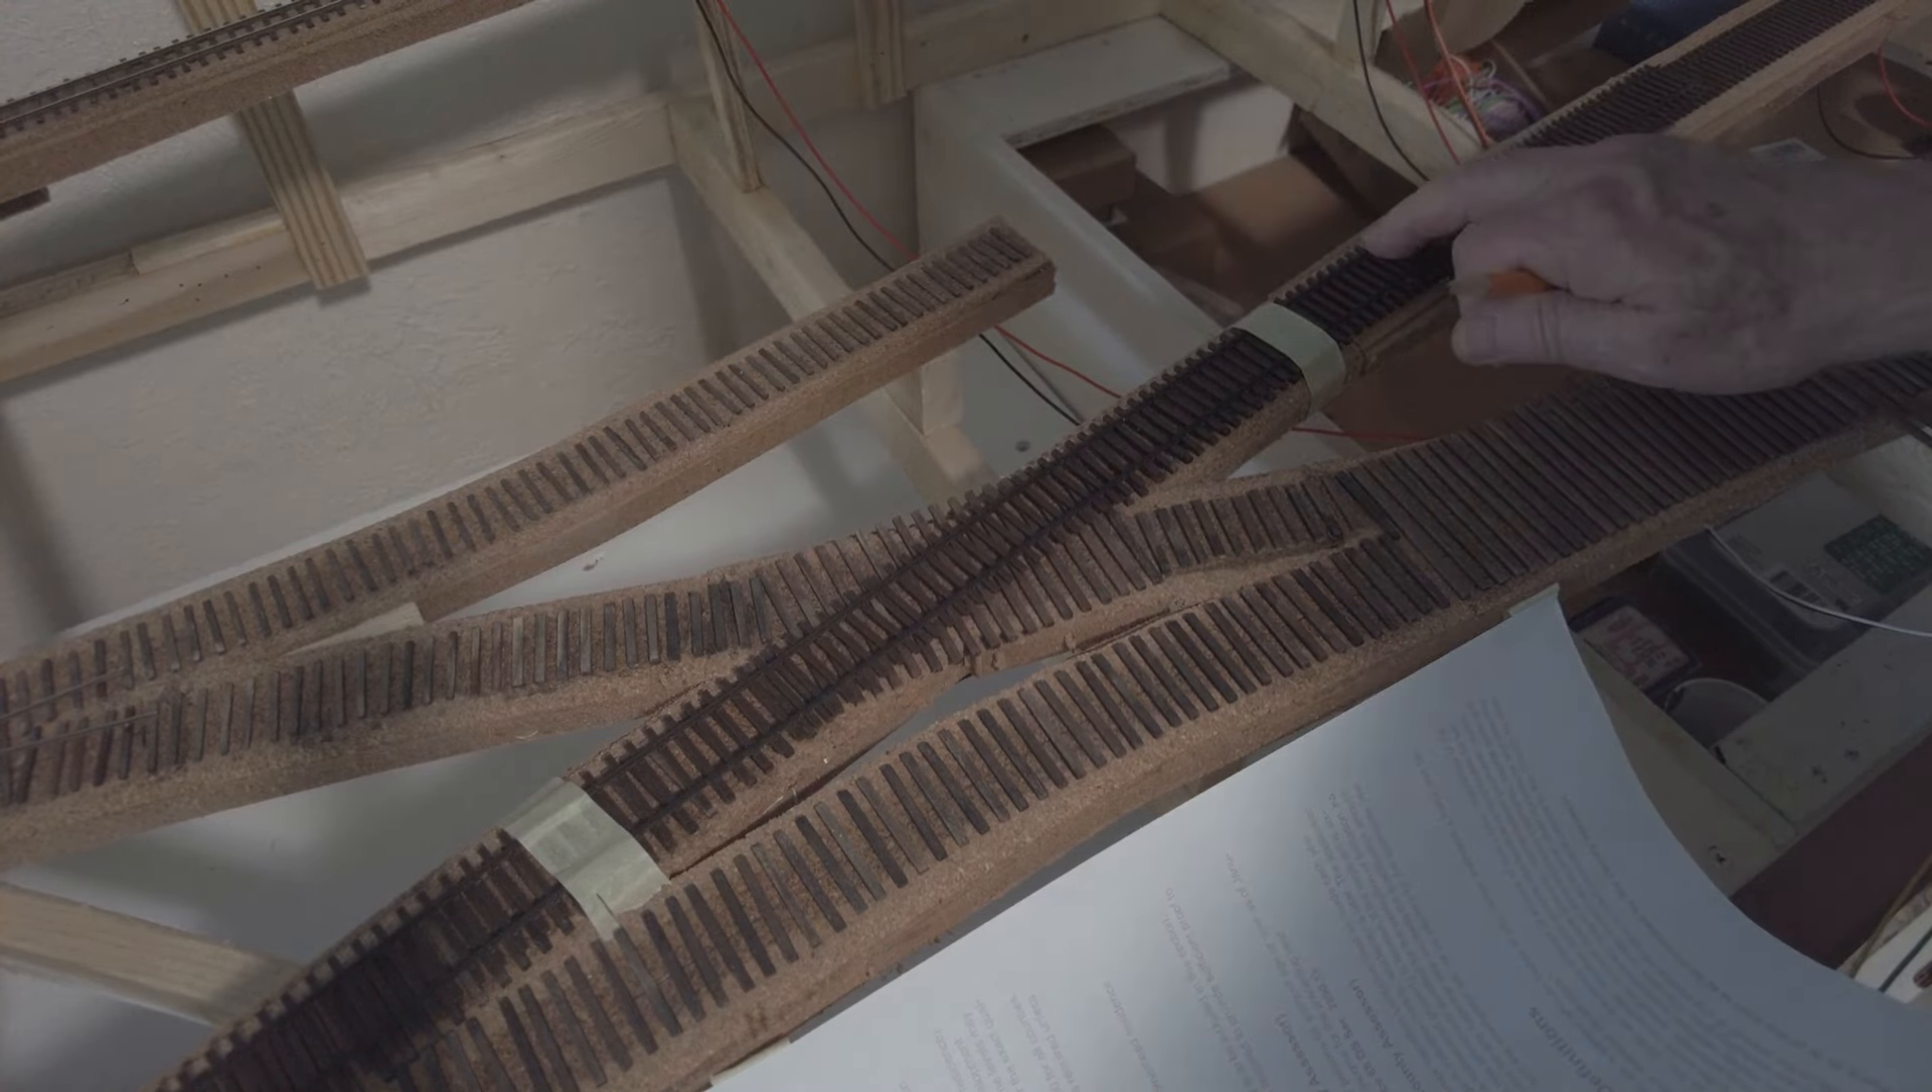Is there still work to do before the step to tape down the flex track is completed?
No.